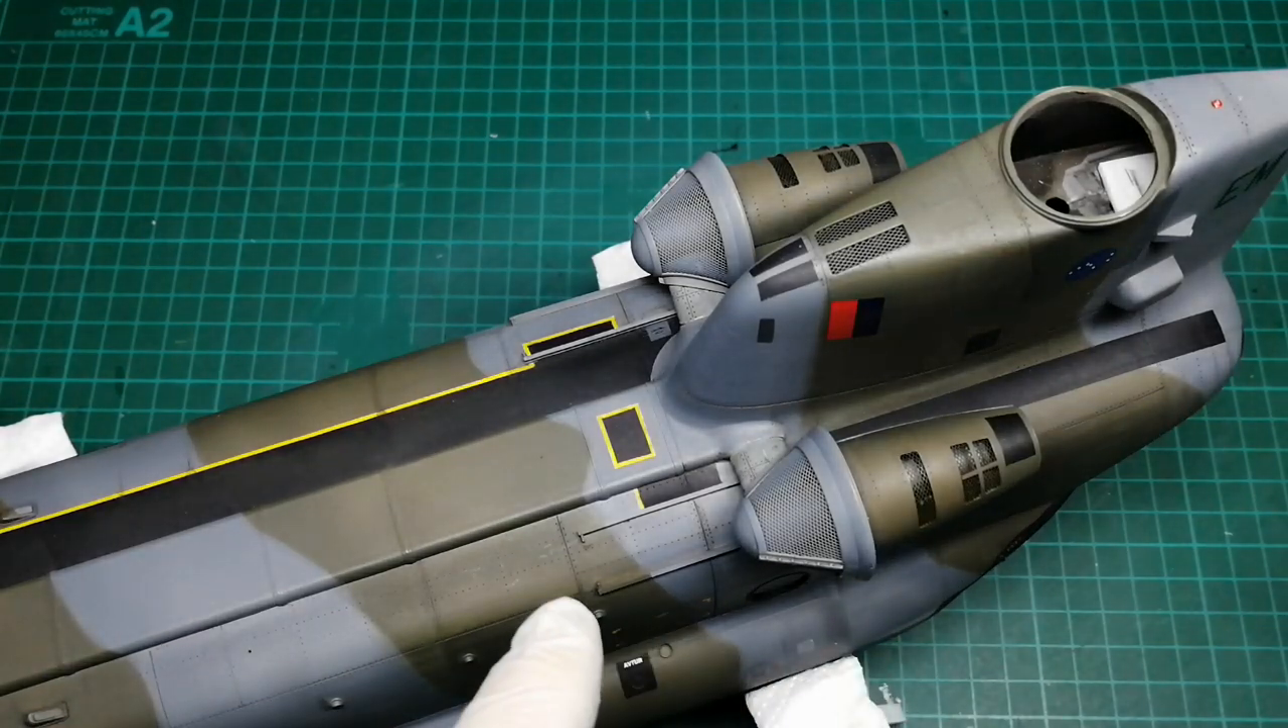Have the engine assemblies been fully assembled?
Yes.